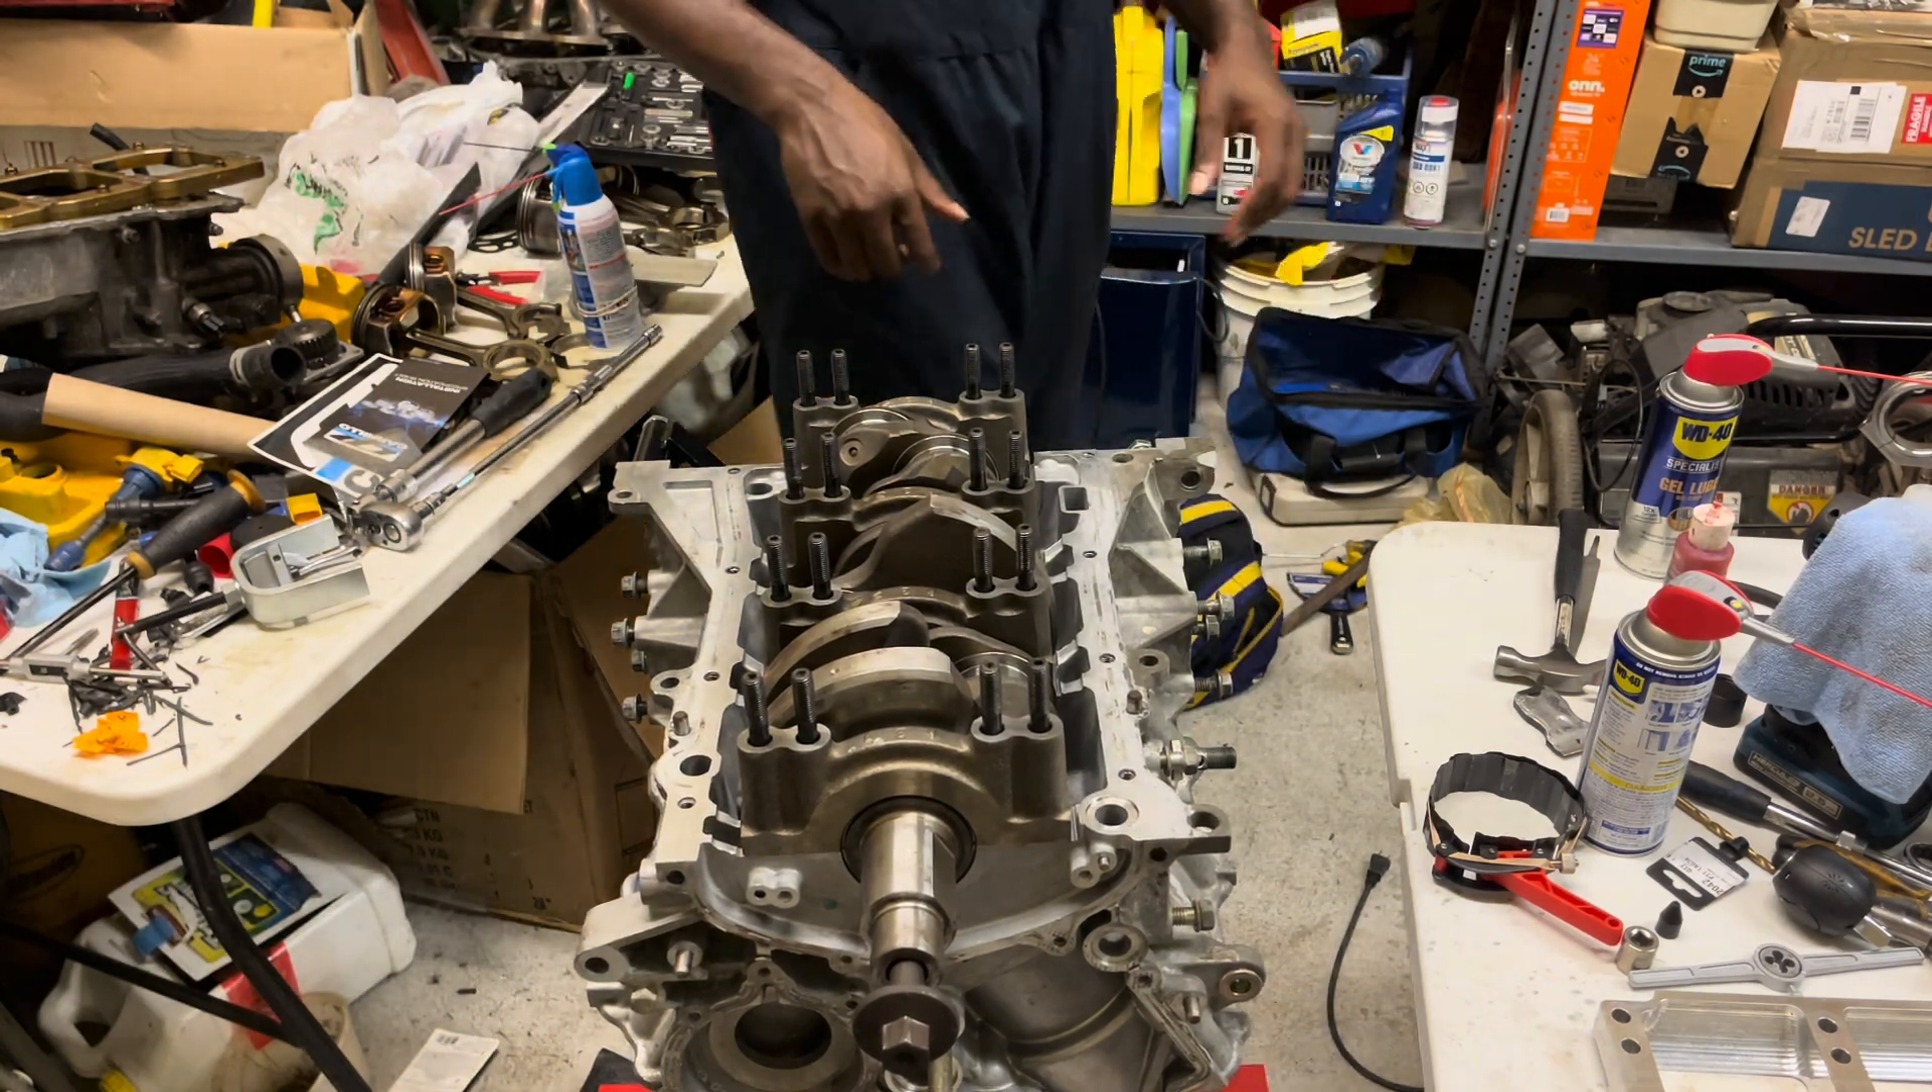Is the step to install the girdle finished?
No.